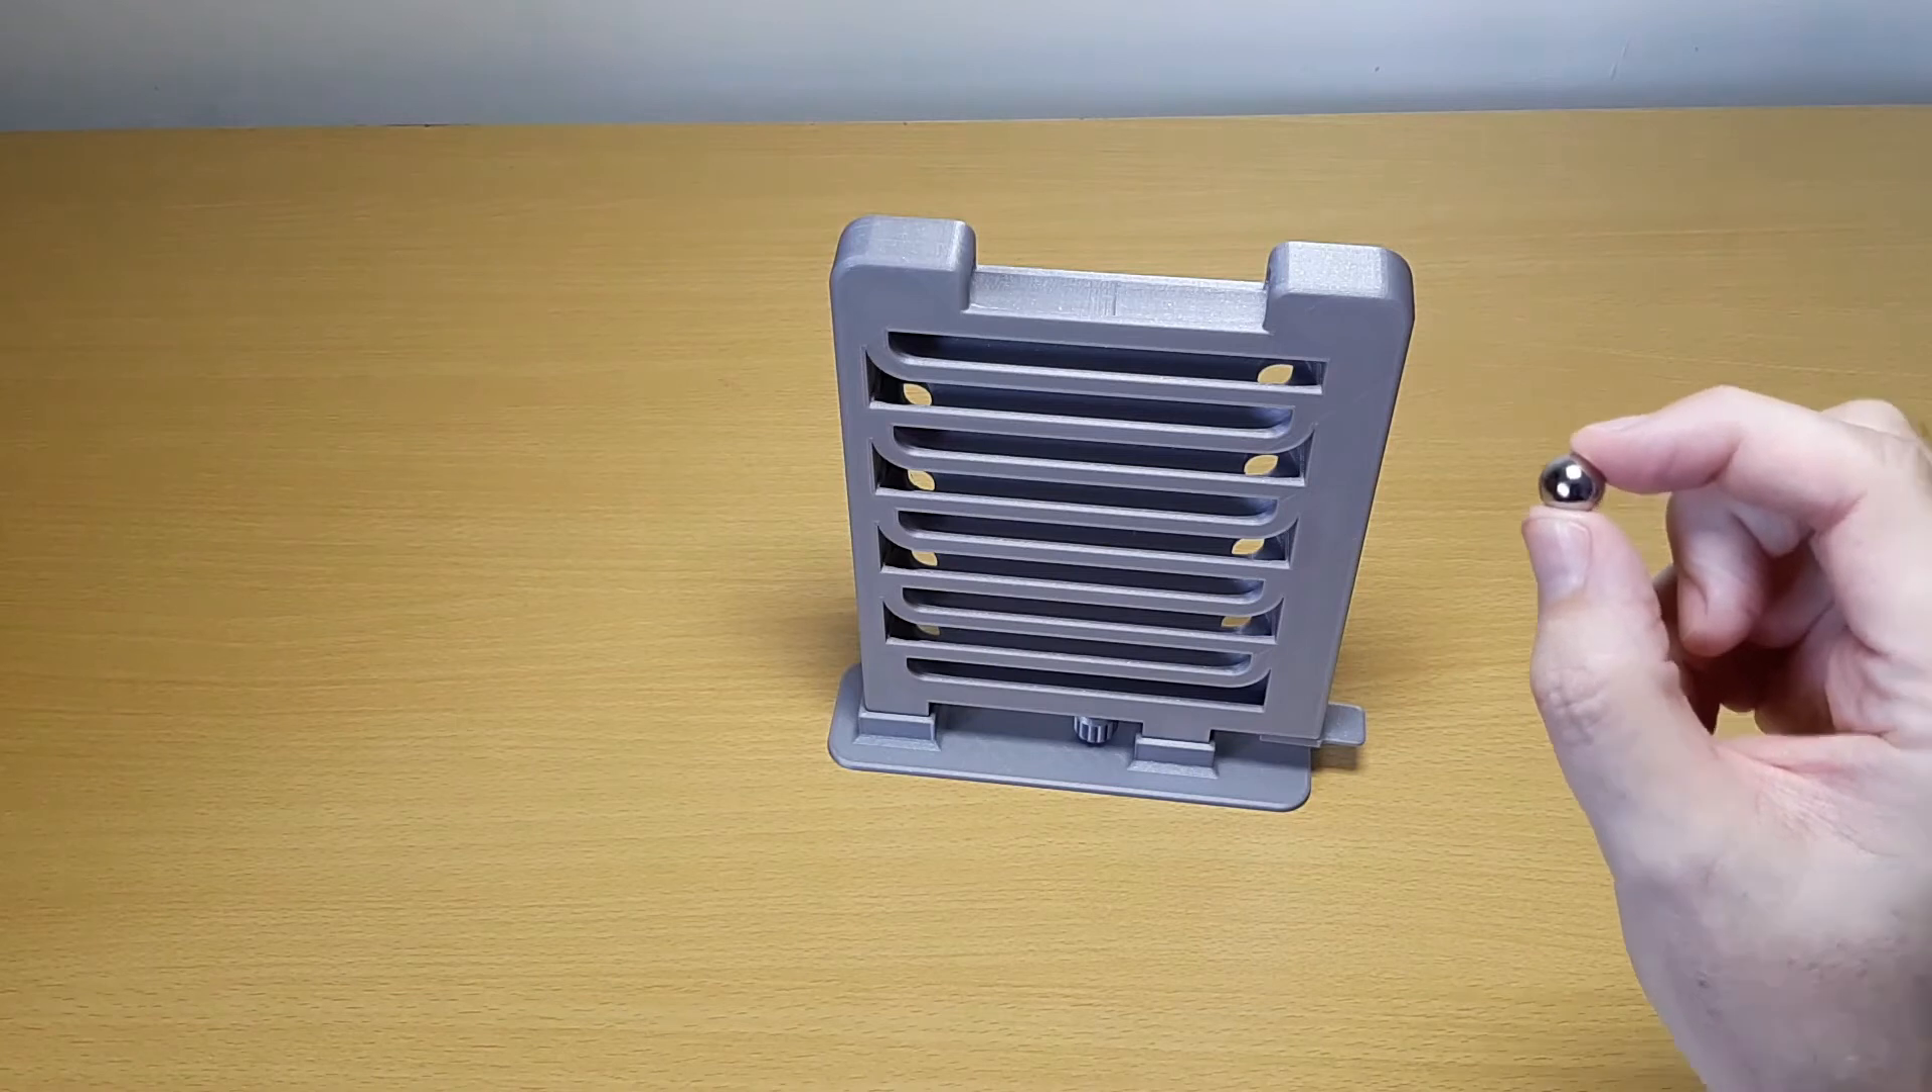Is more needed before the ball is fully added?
Yes.